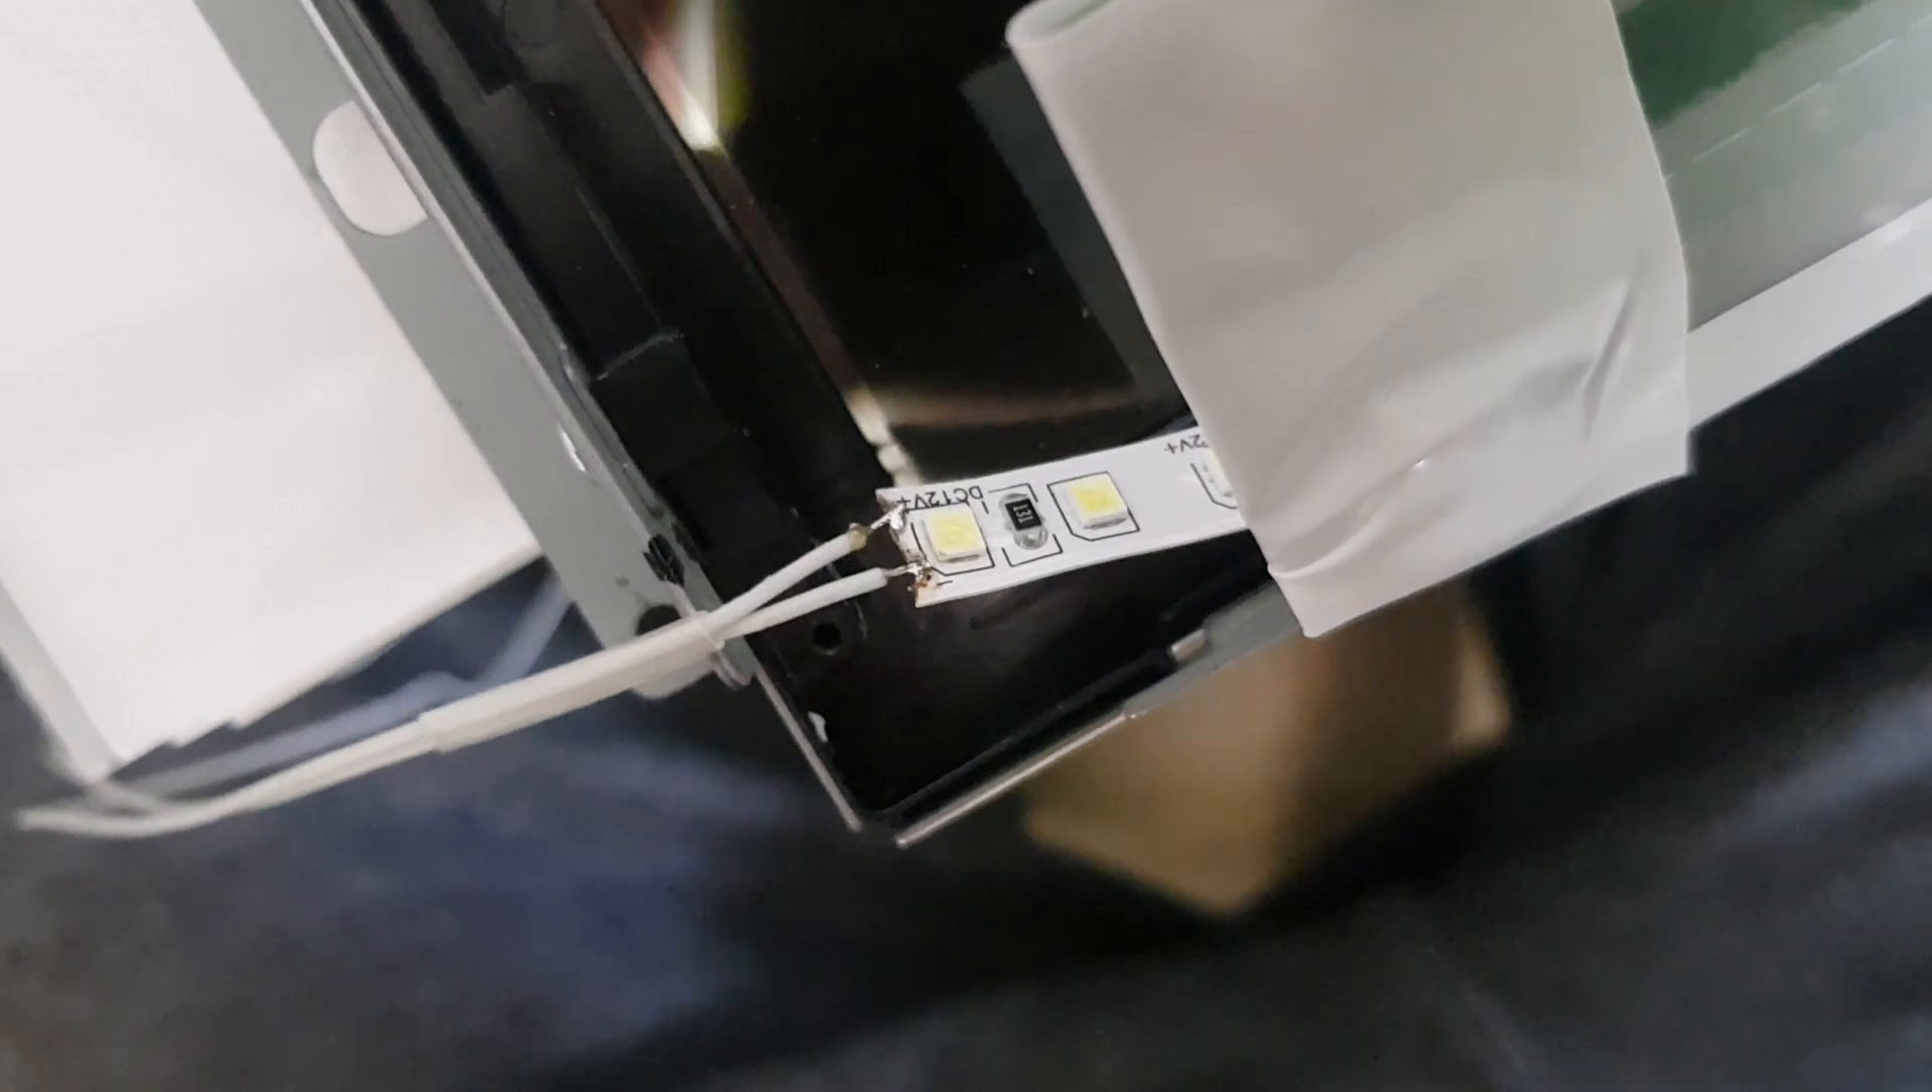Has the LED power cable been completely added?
Yes.